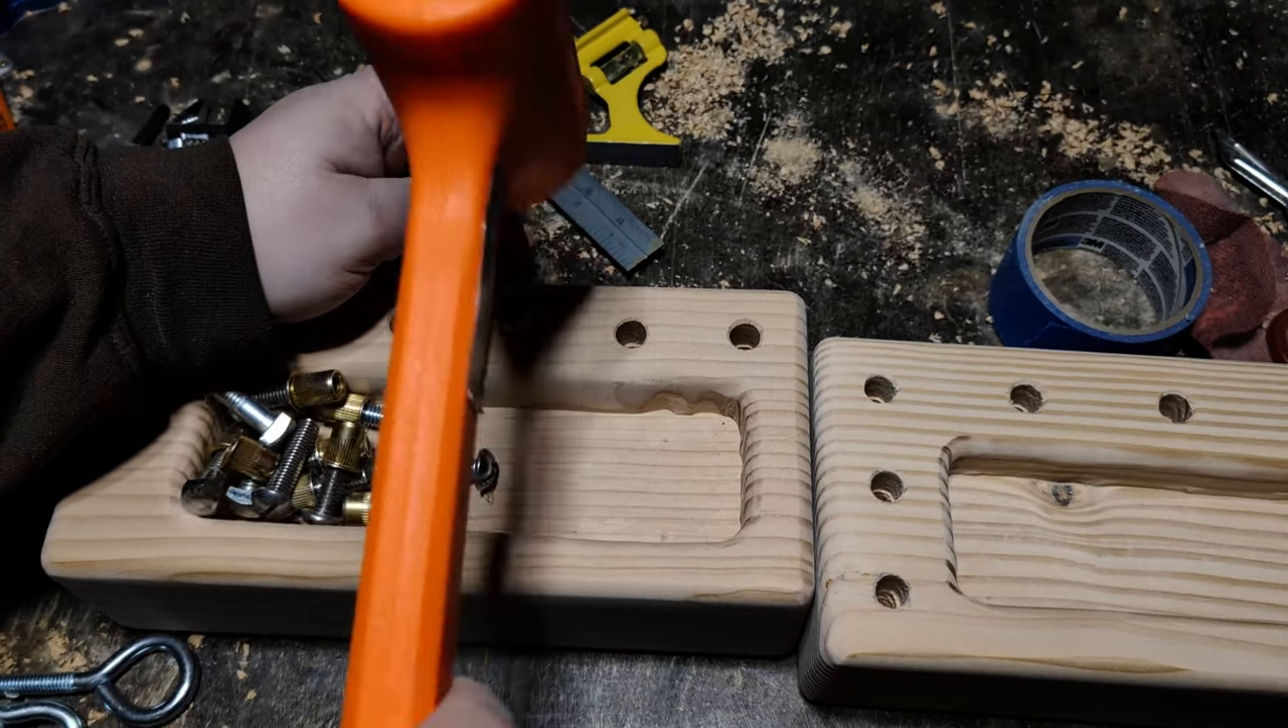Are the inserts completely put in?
No.